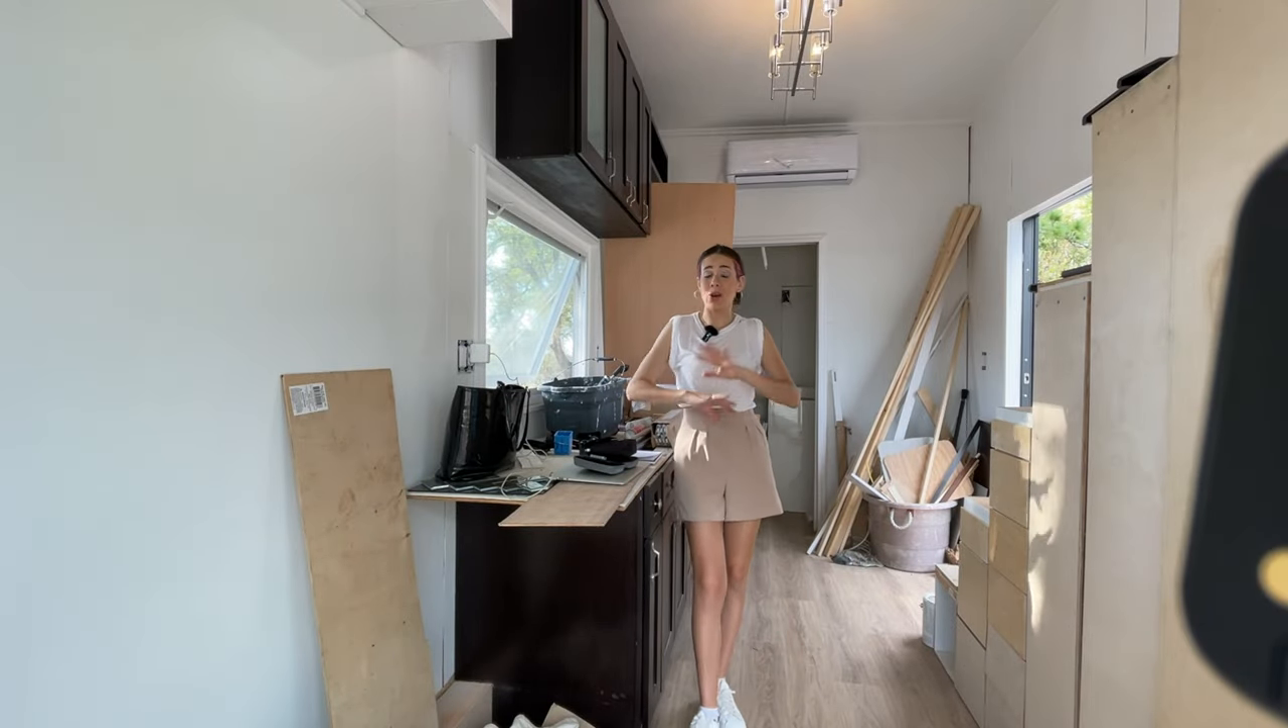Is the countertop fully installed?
No.